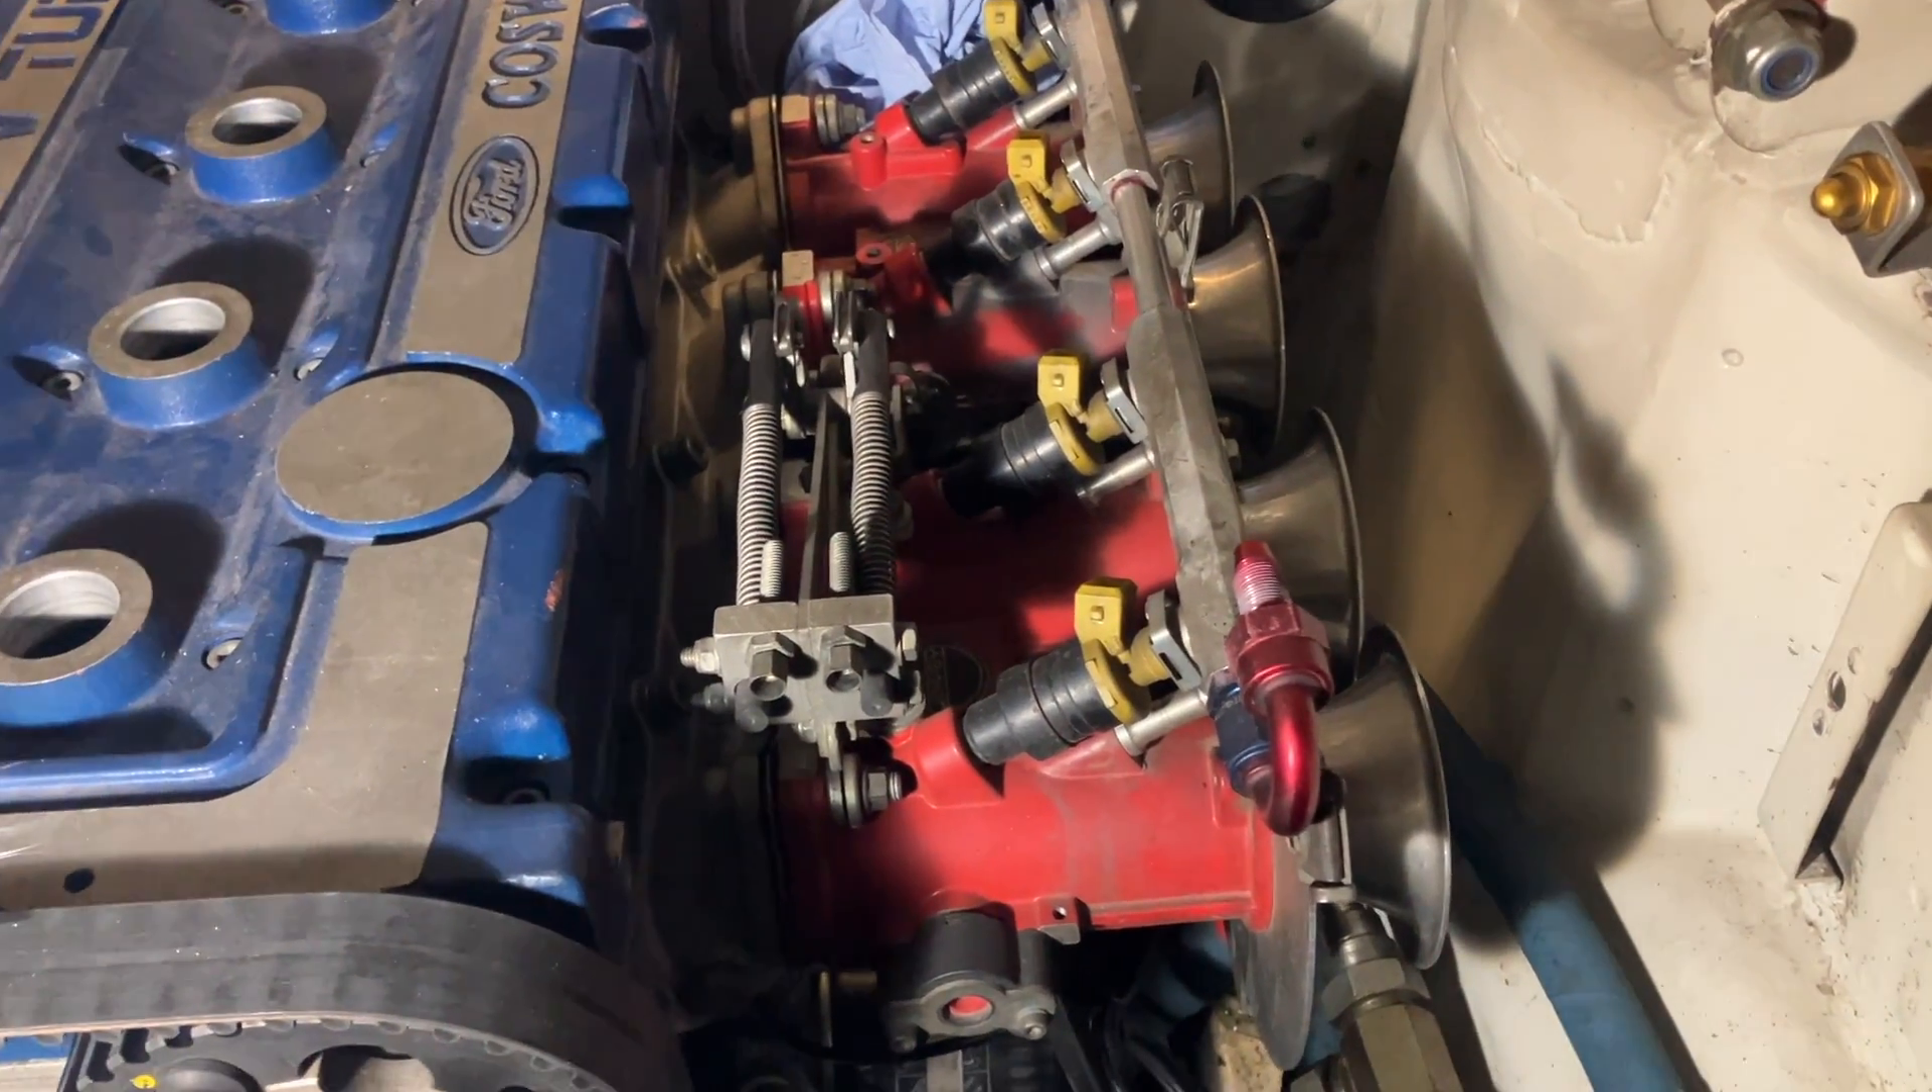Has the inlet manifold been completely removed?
No.